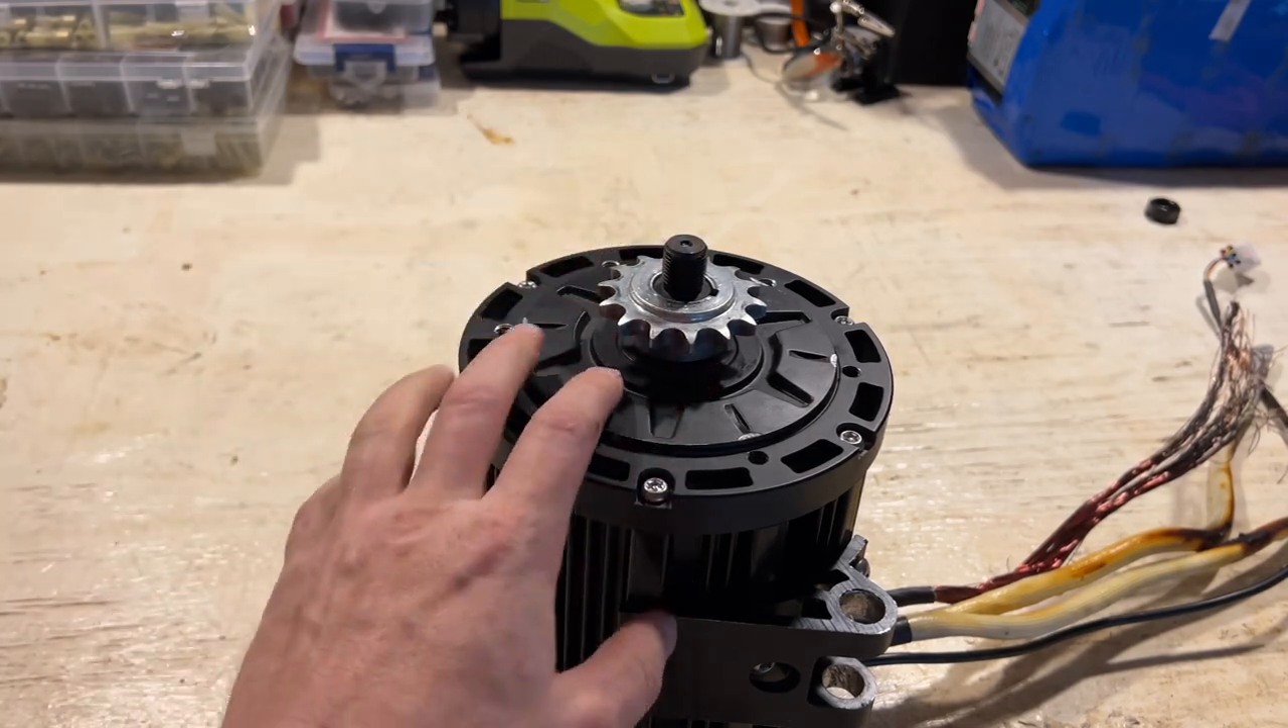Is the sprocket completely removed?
No.